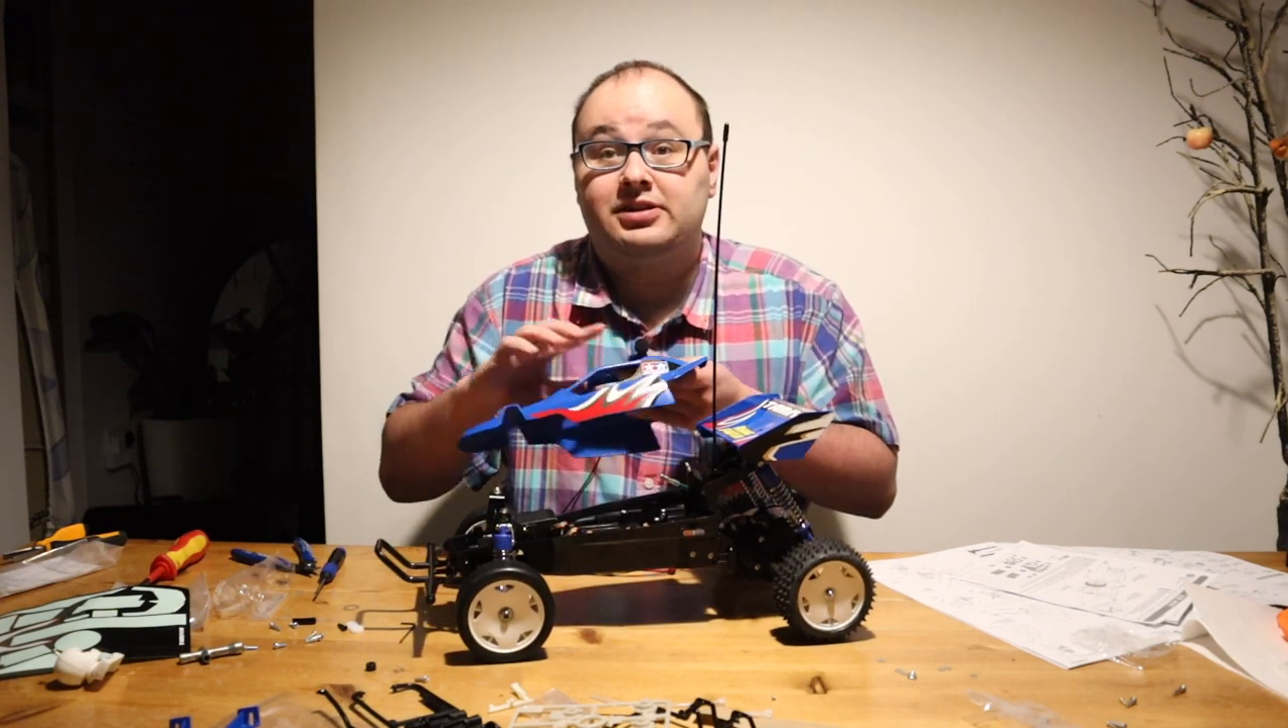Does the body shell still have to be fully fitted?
Yes.